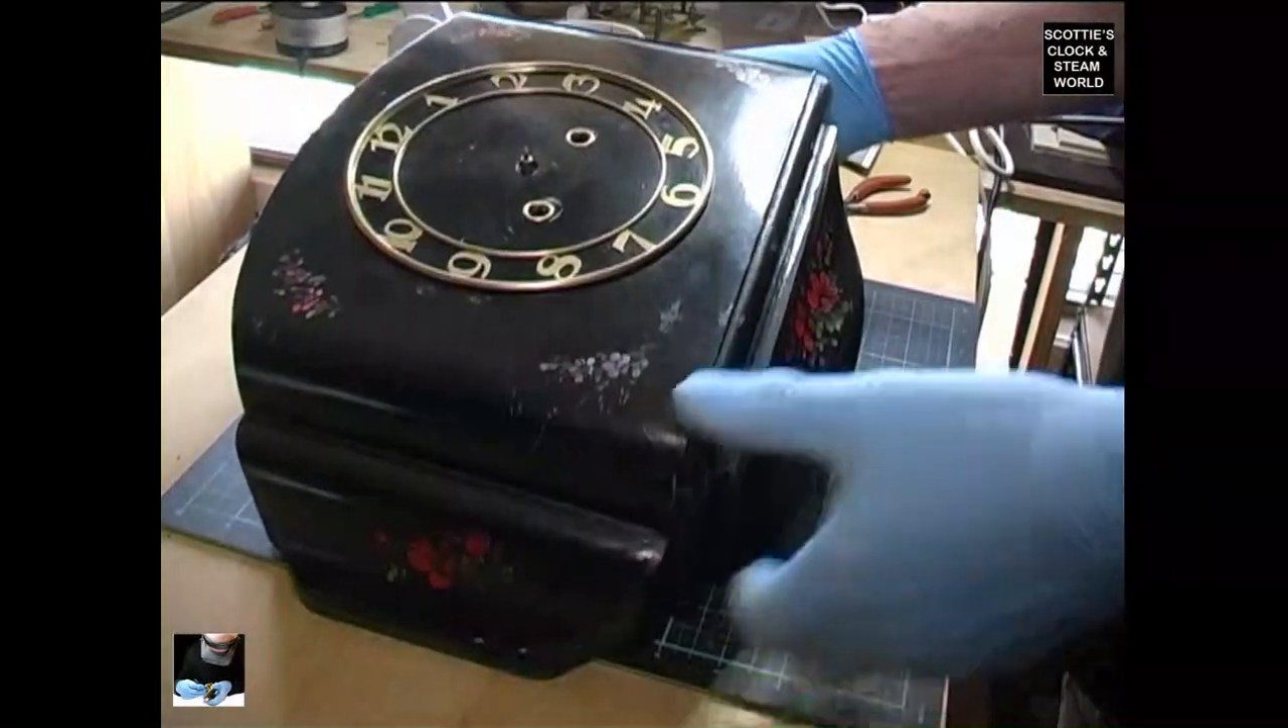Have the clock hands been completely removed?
Yes.